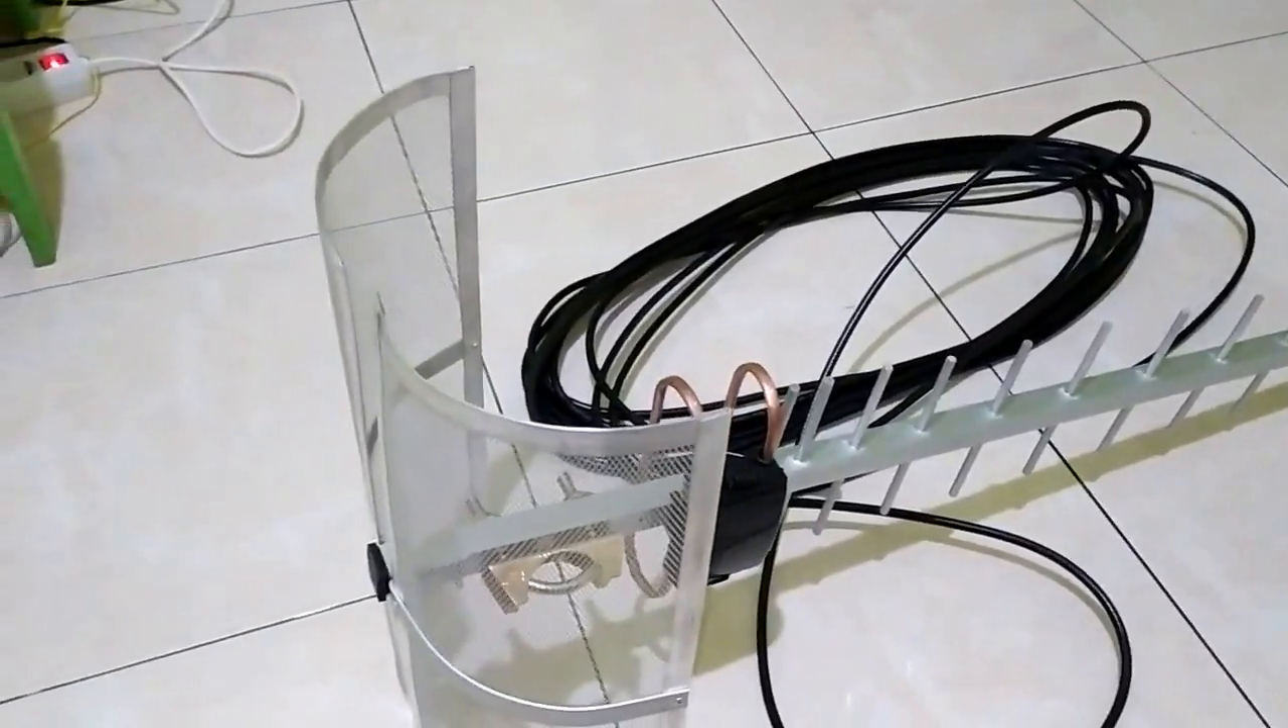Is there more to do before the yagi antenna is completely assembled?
No.